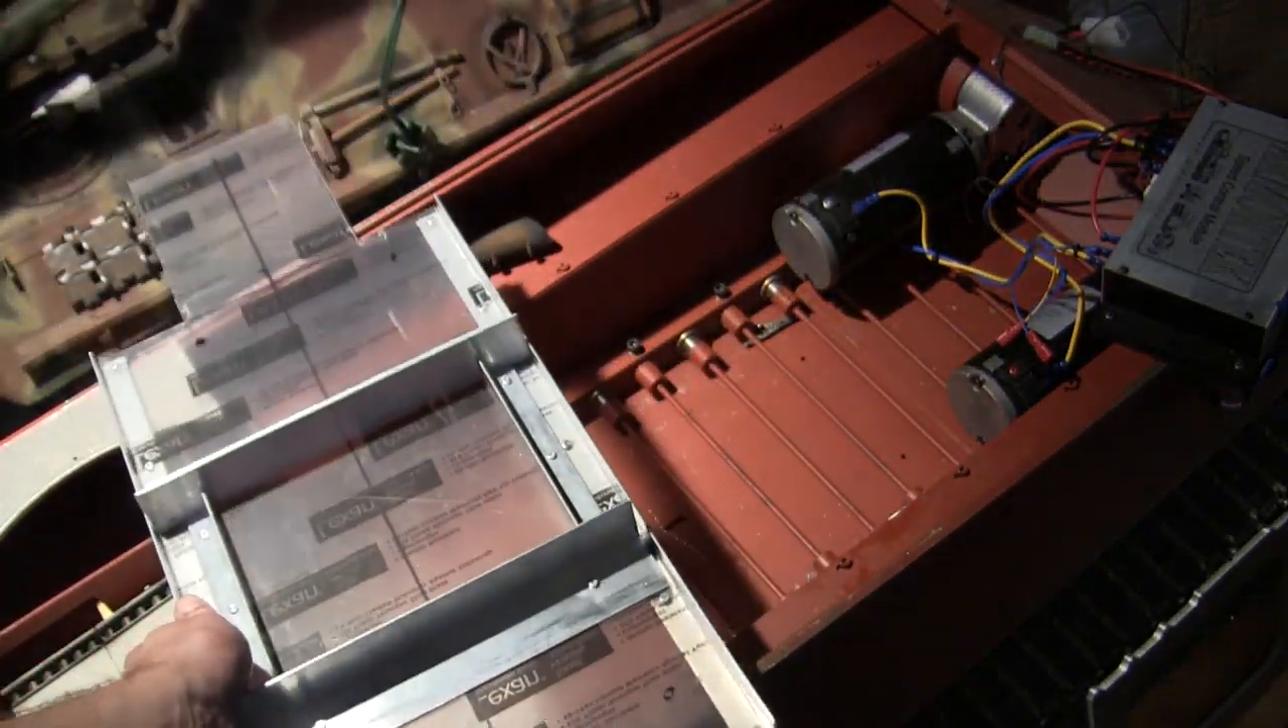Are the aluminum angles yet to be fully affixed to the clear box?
No.